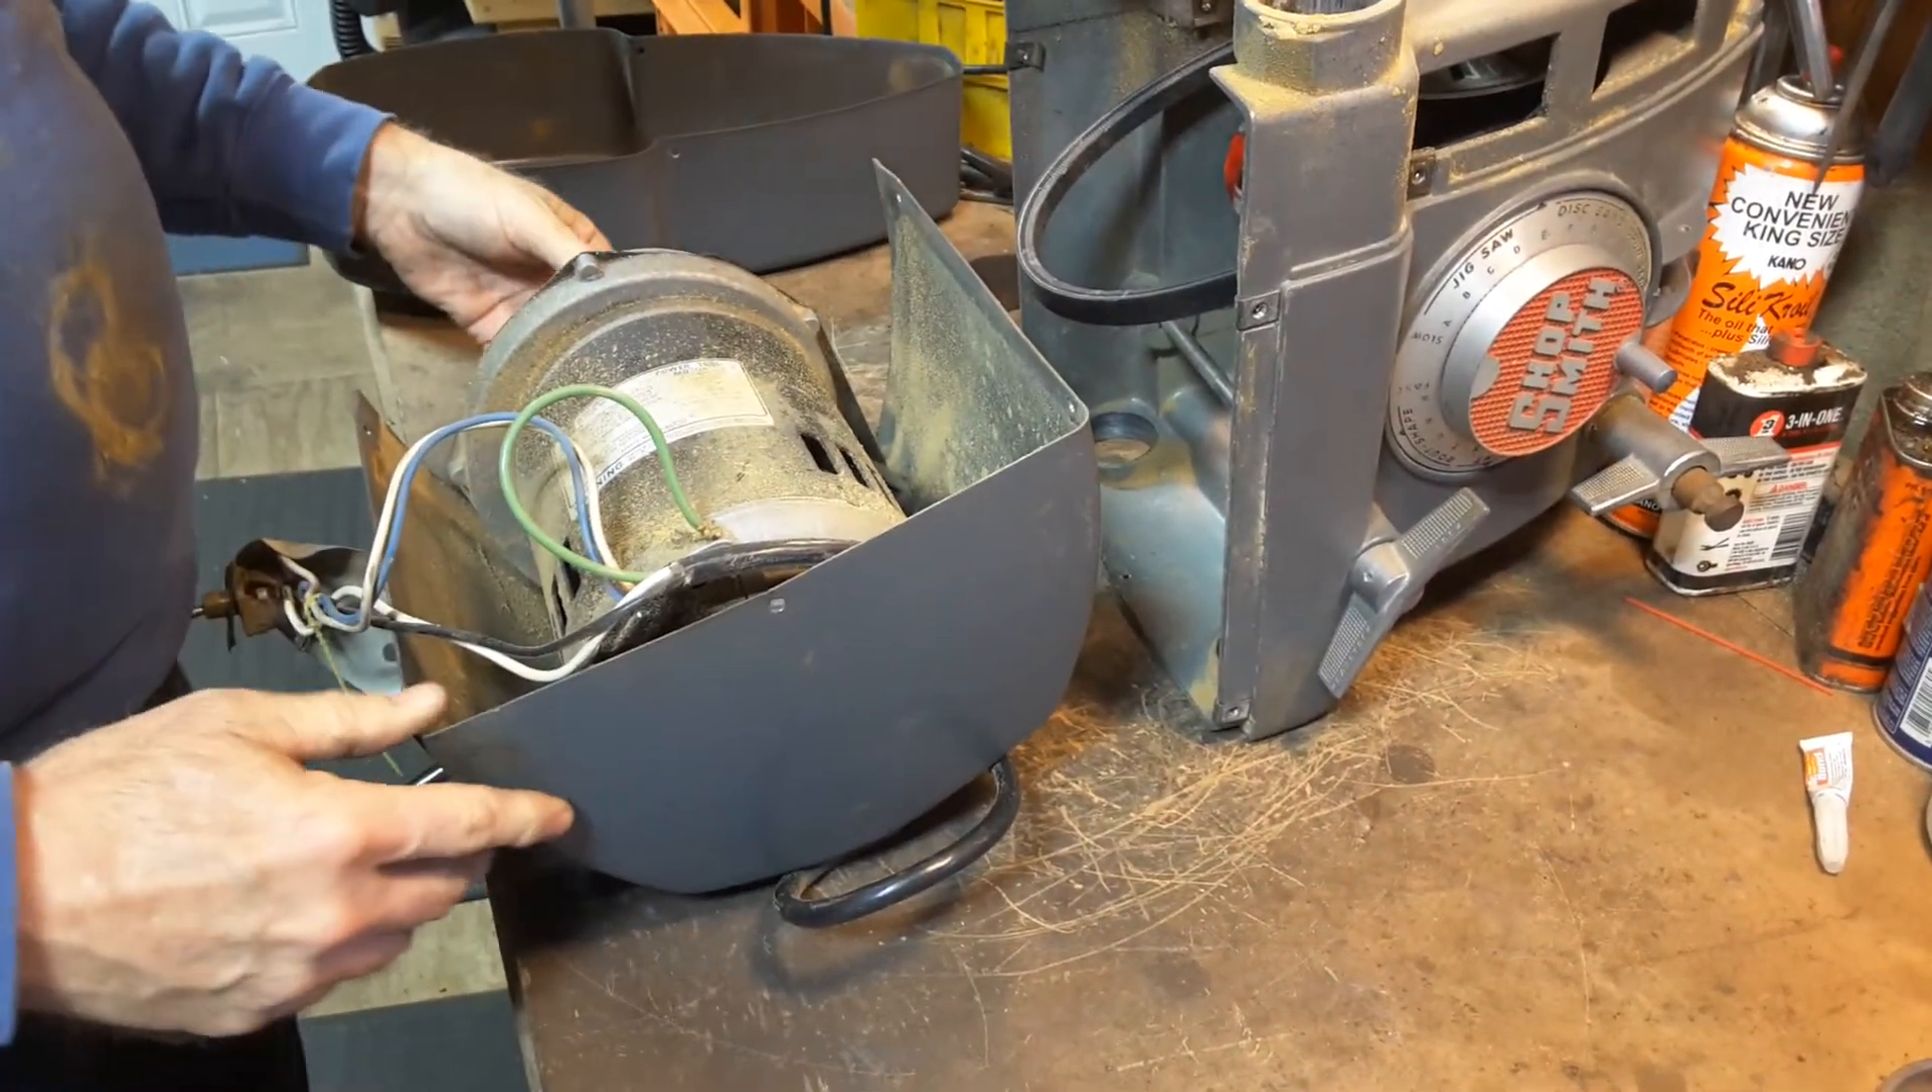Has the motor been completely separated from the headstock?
Yes.